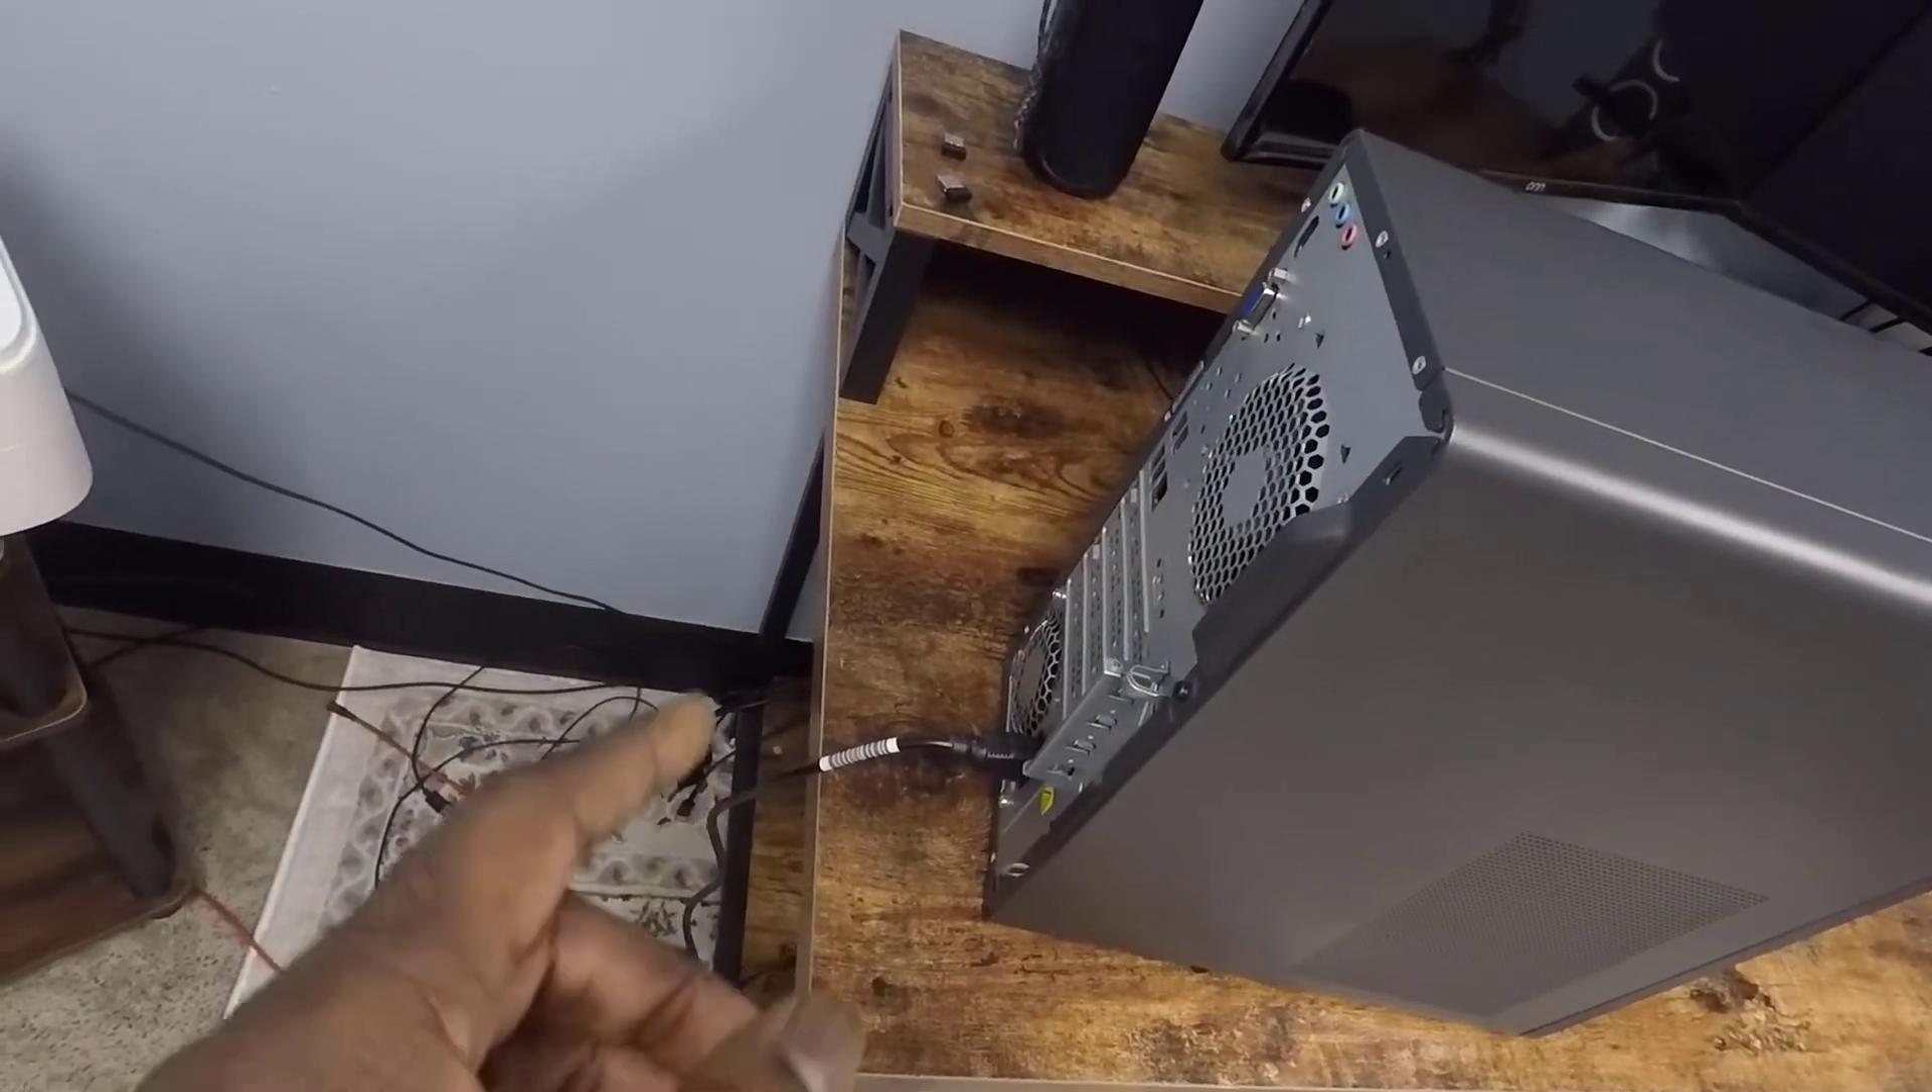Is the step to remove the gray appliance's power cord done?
No.